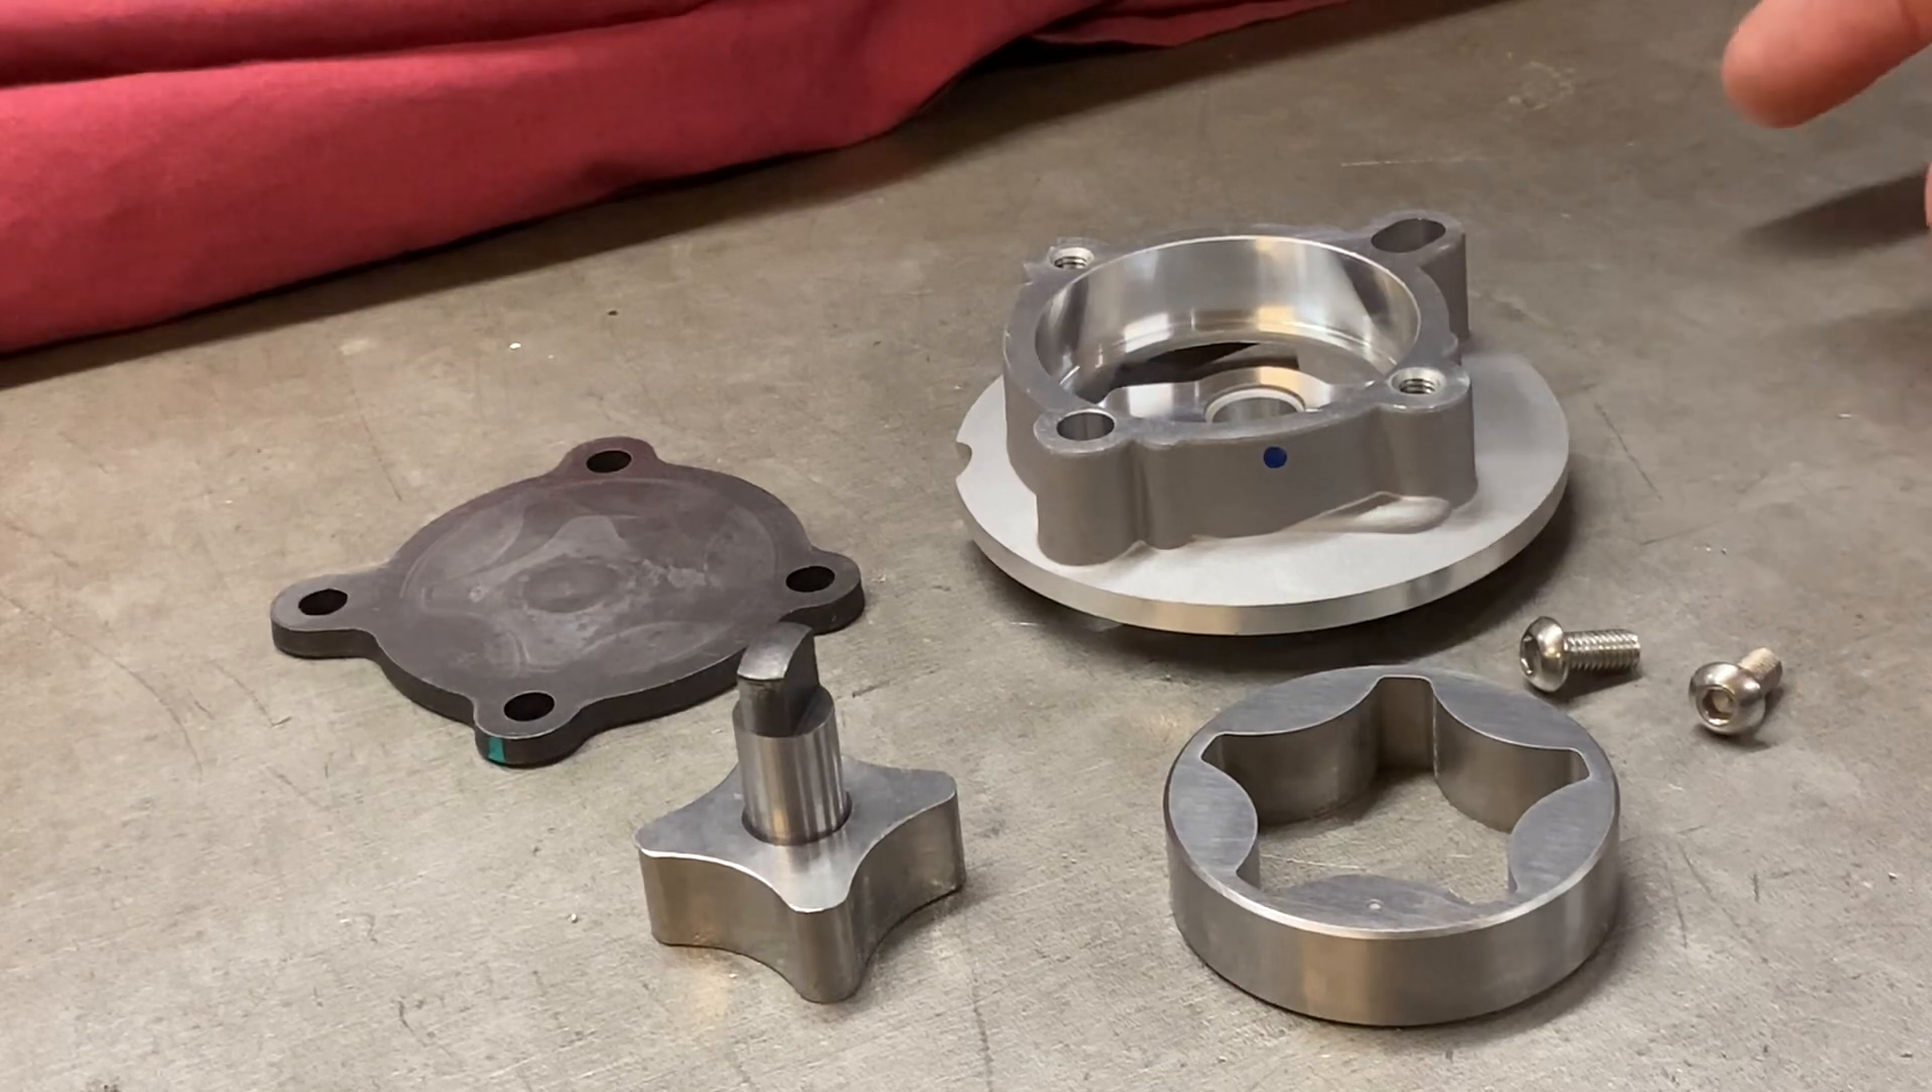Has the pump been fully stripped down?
Yes.